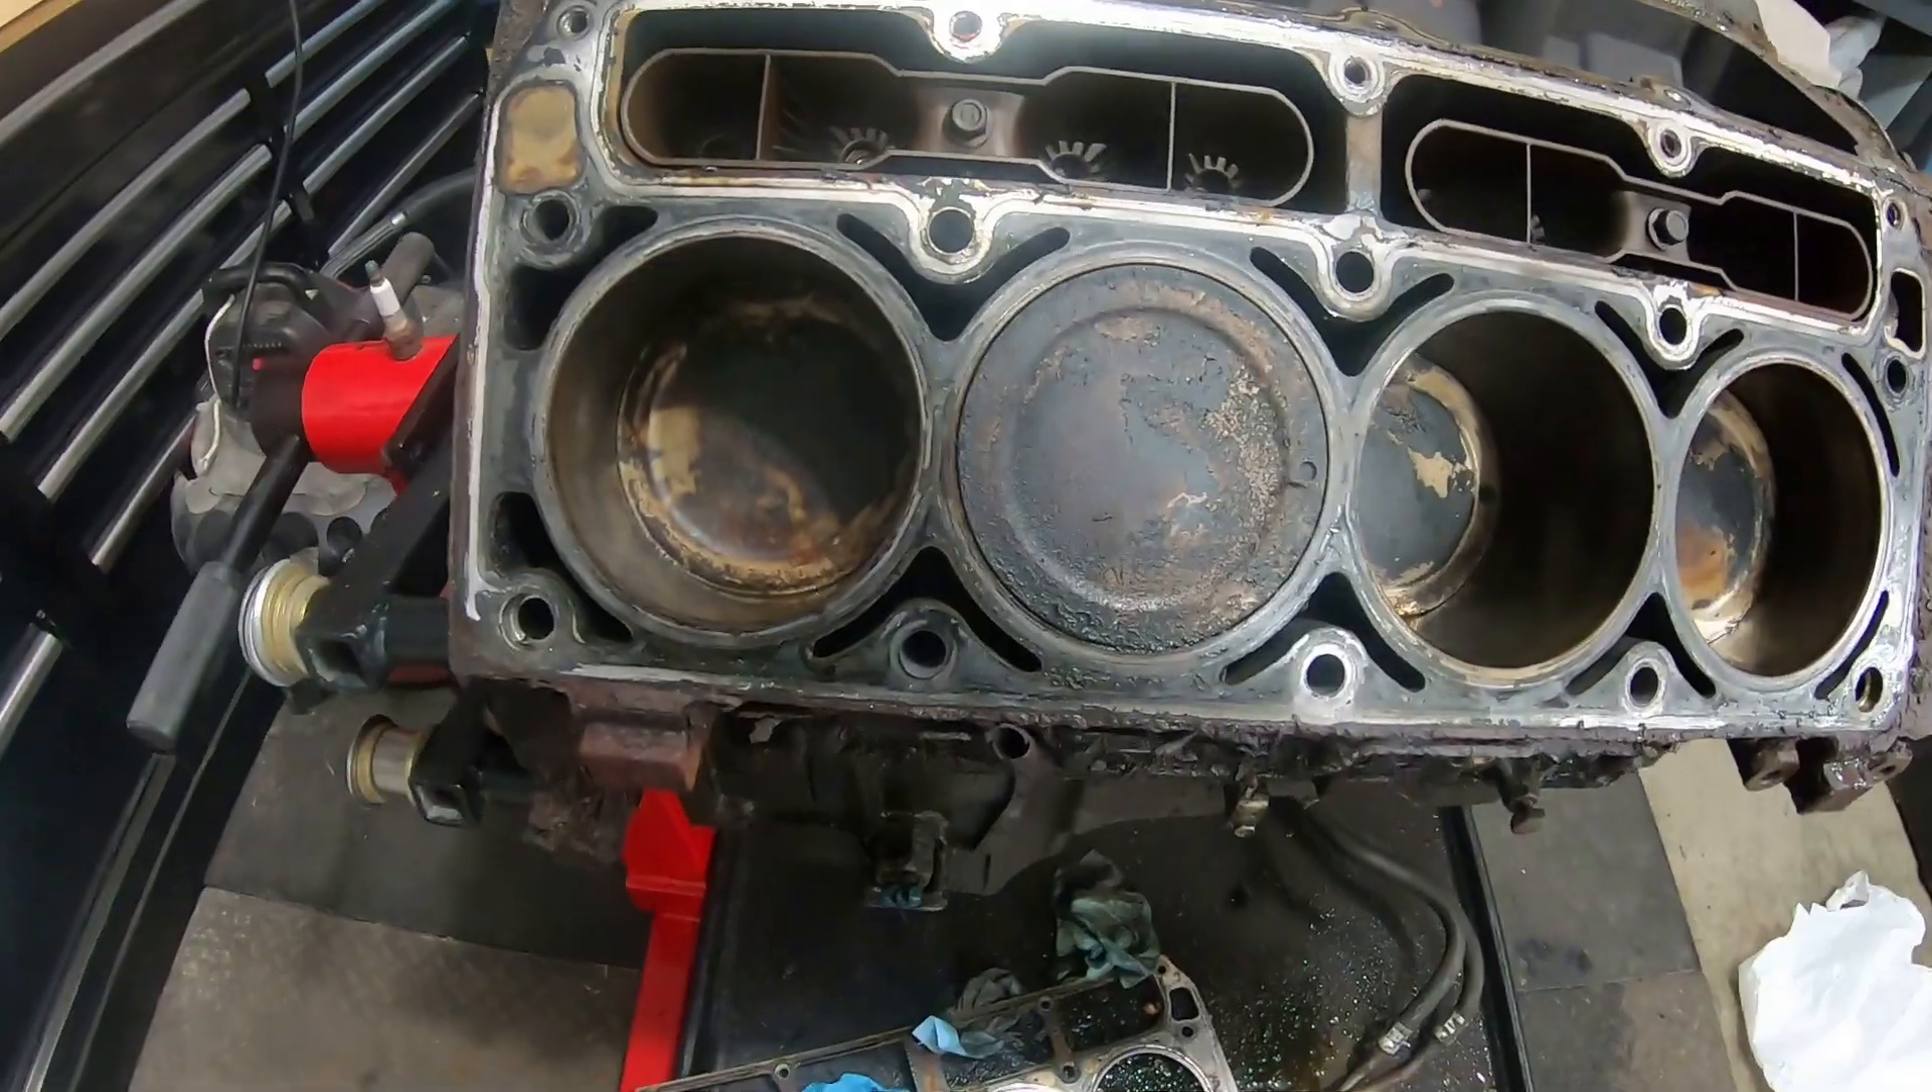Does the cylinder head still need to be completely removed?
No.